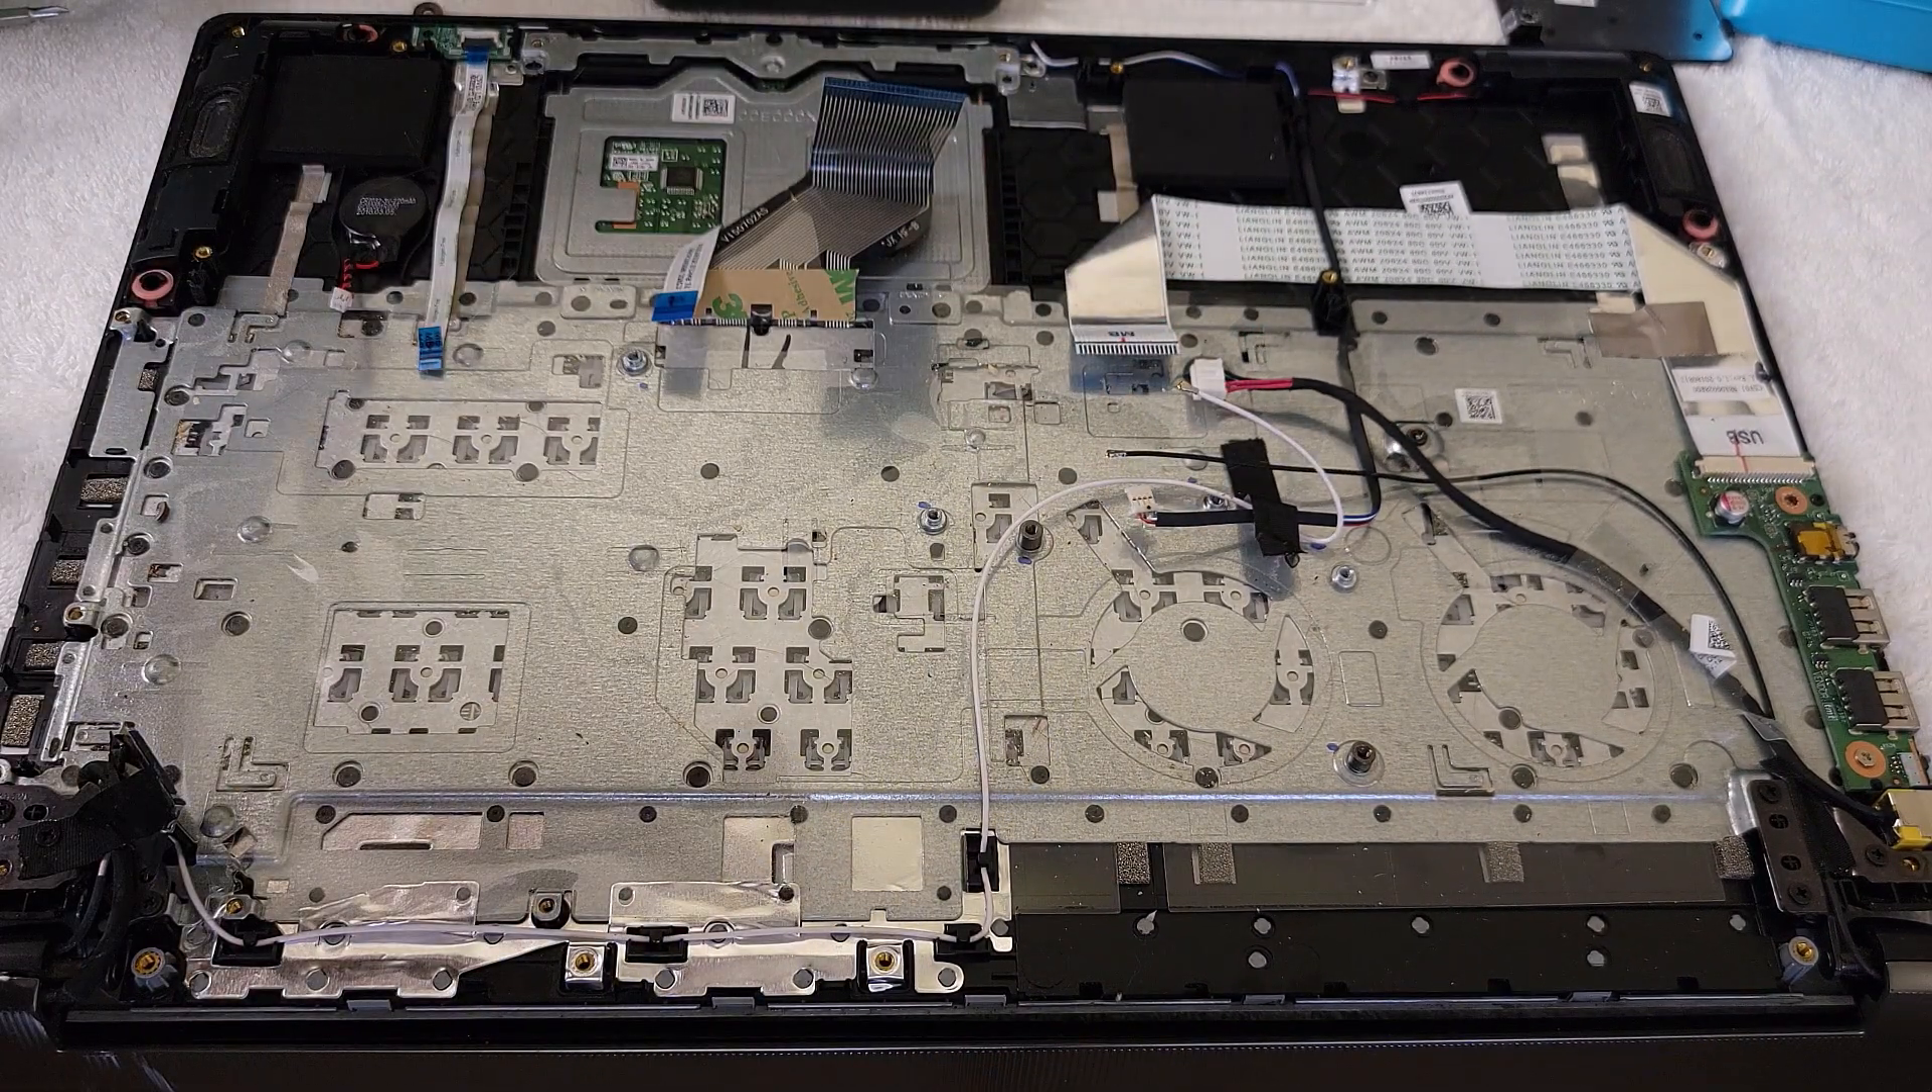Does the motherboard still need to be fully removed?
No.